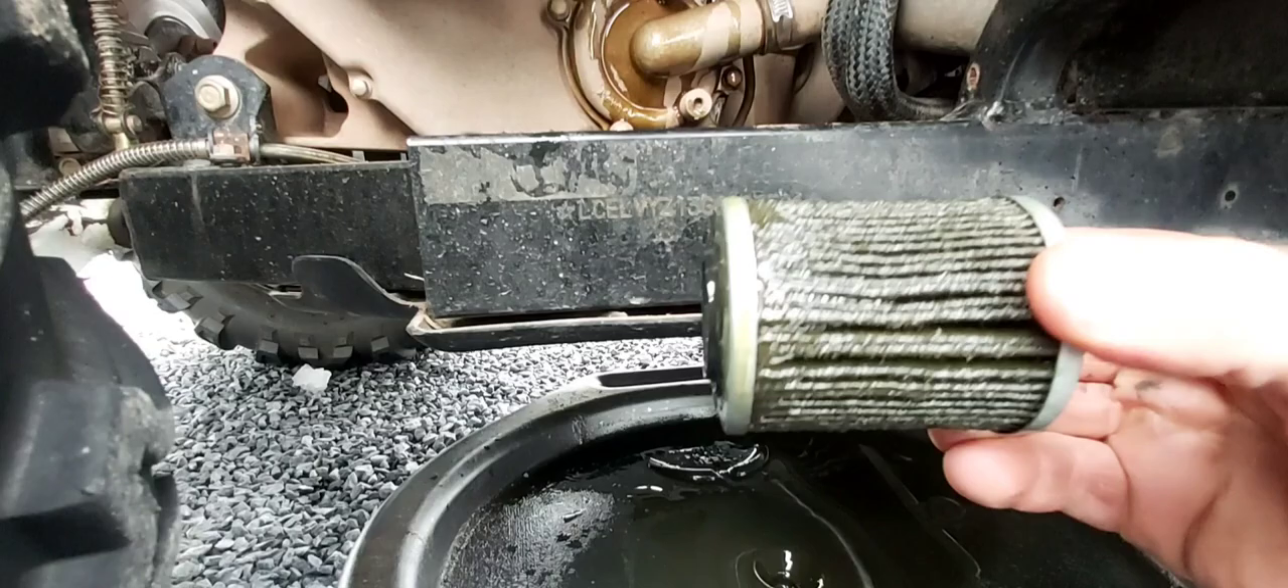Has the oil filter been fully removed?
Yes.